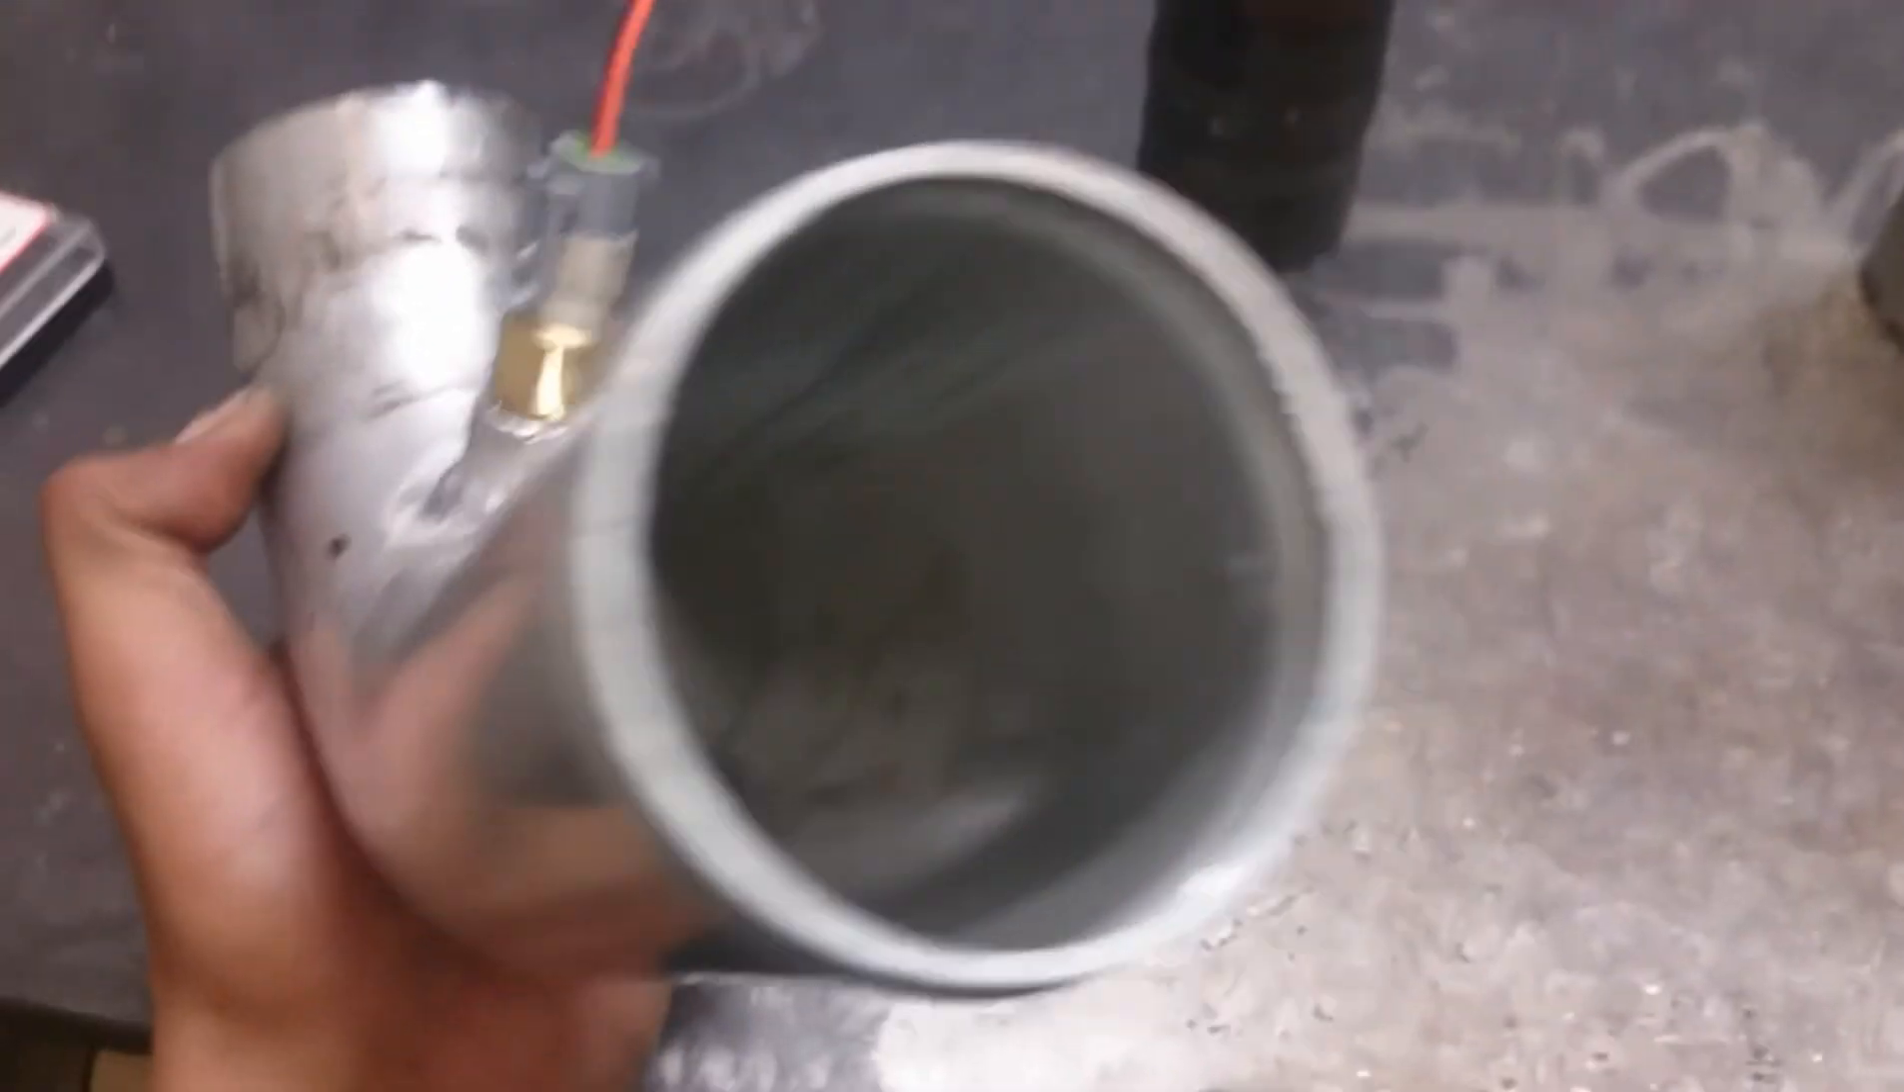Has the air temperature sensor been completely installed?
Yes.